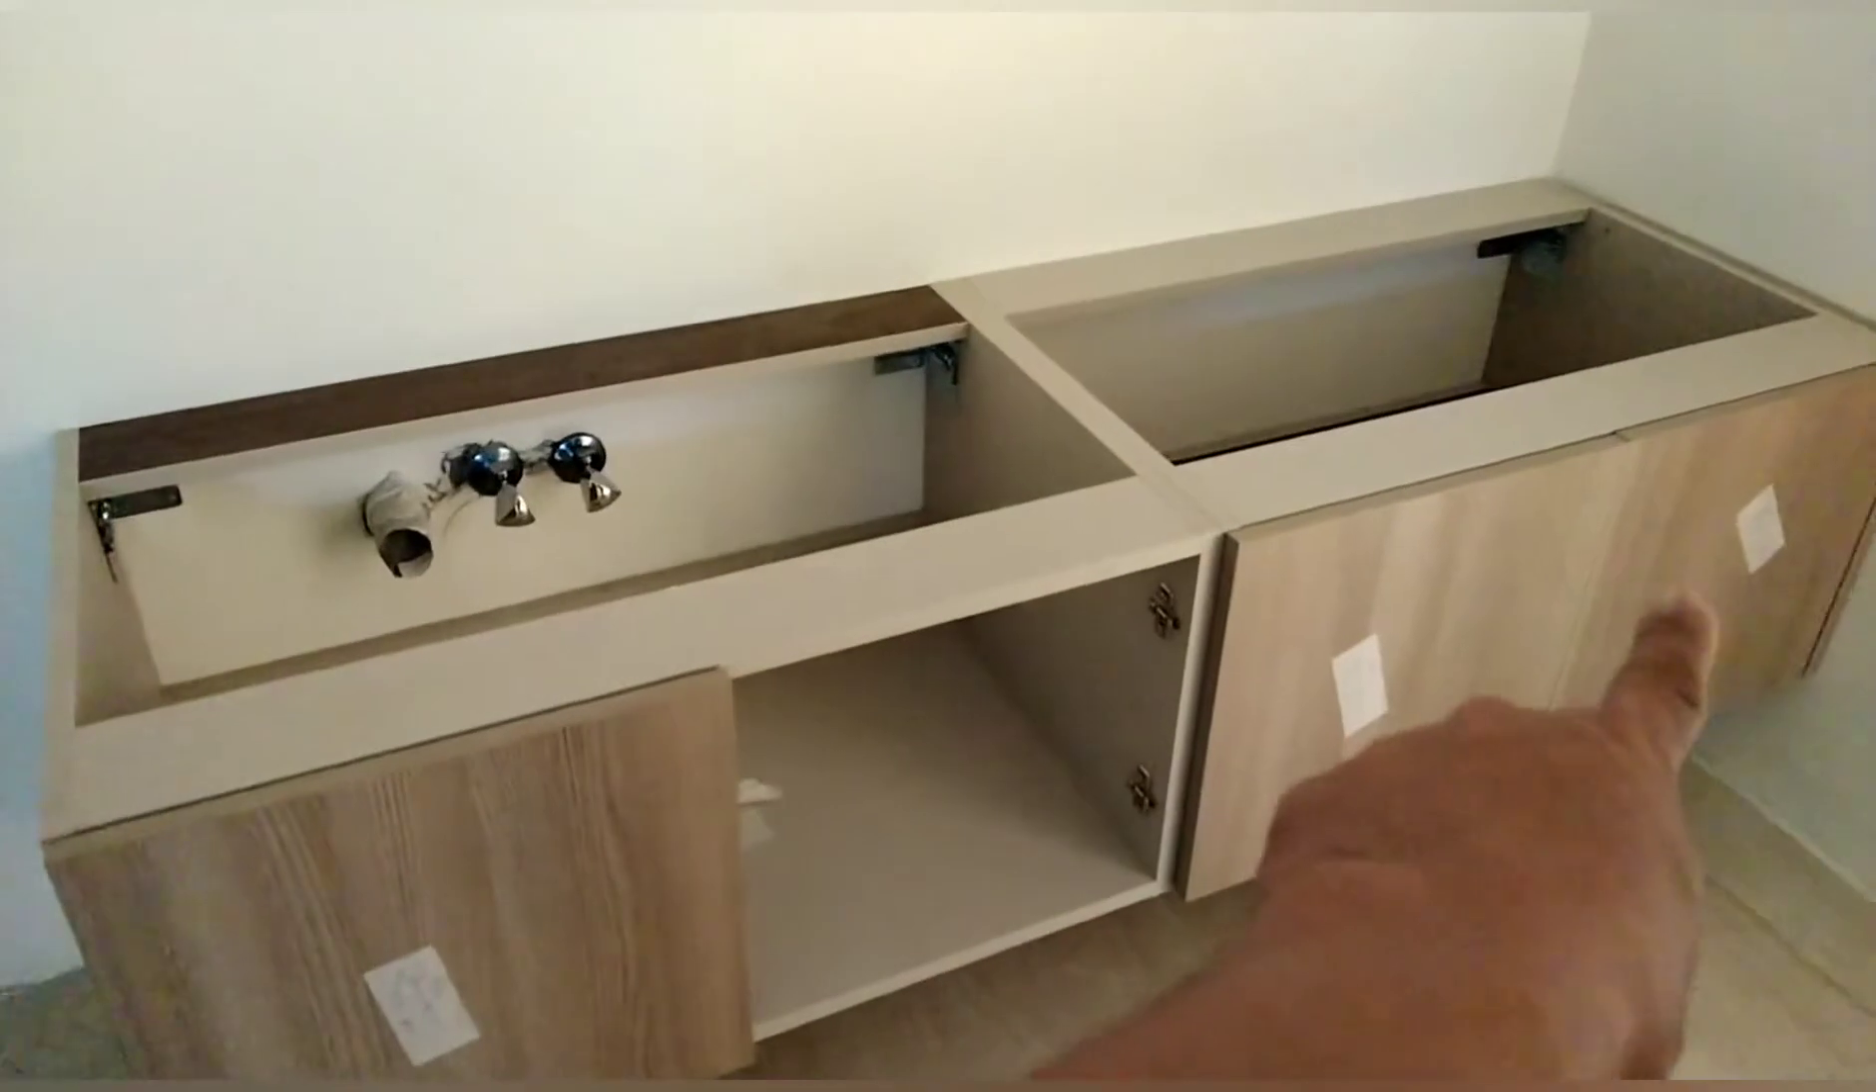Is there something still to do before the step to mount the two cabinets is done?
No.